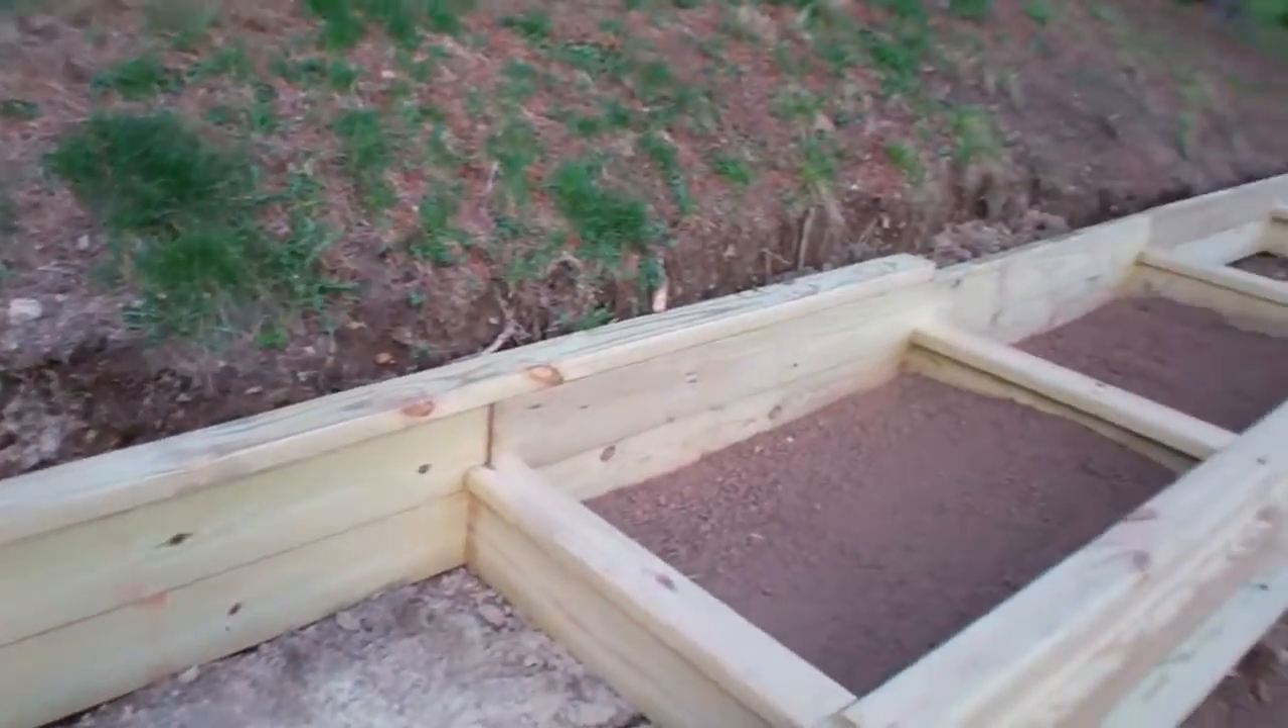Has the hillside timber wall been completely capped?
No.